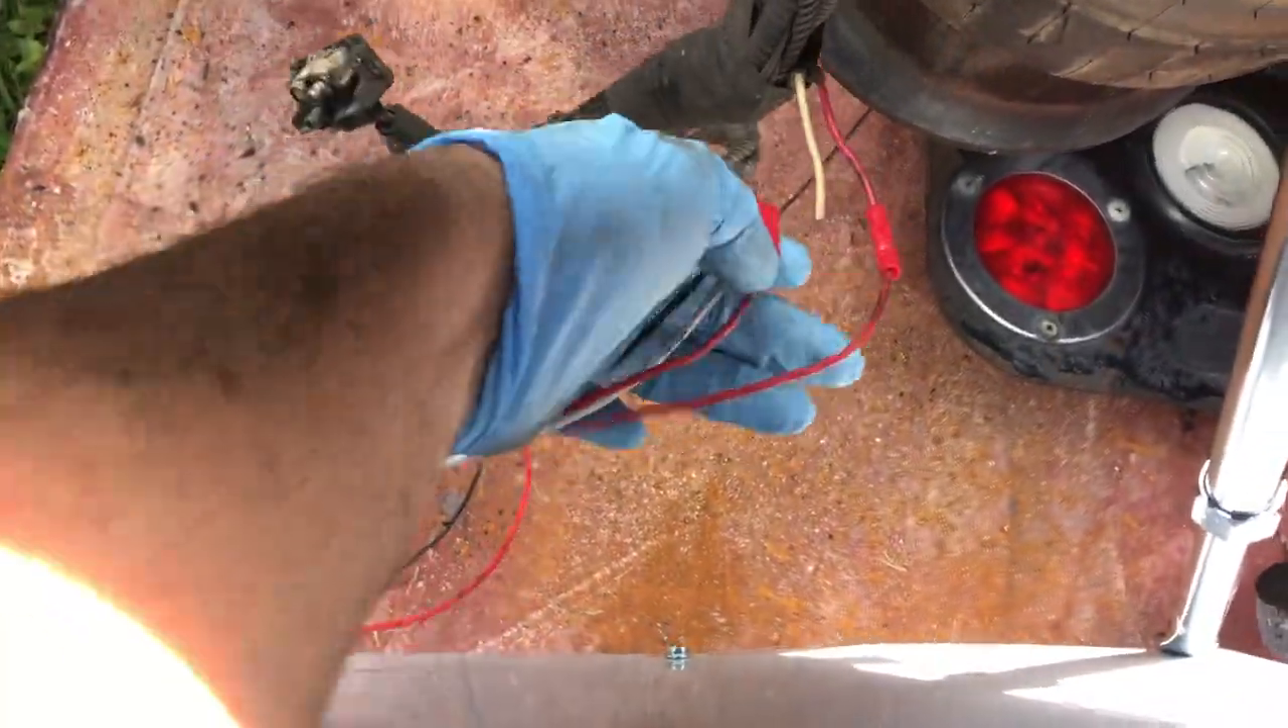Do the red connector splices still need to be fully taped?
Yes.